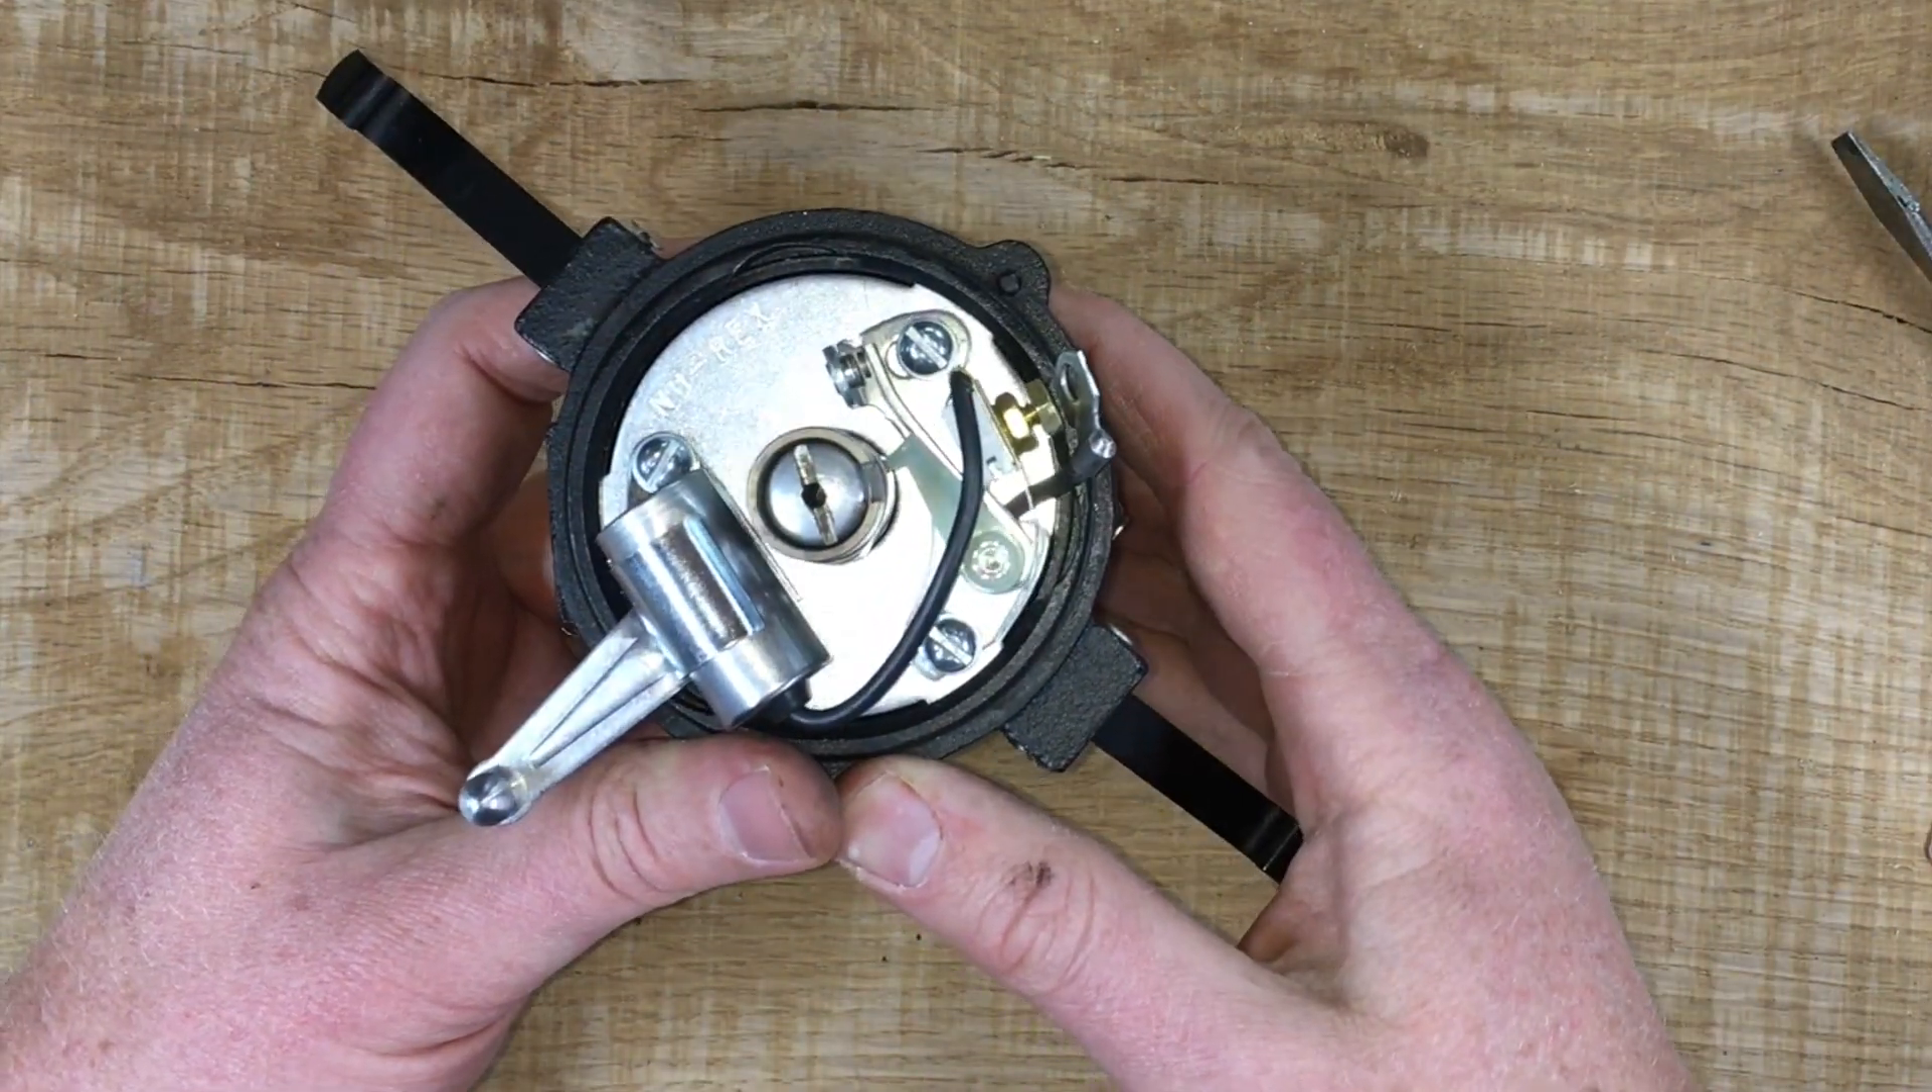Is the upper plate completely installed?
Yes.